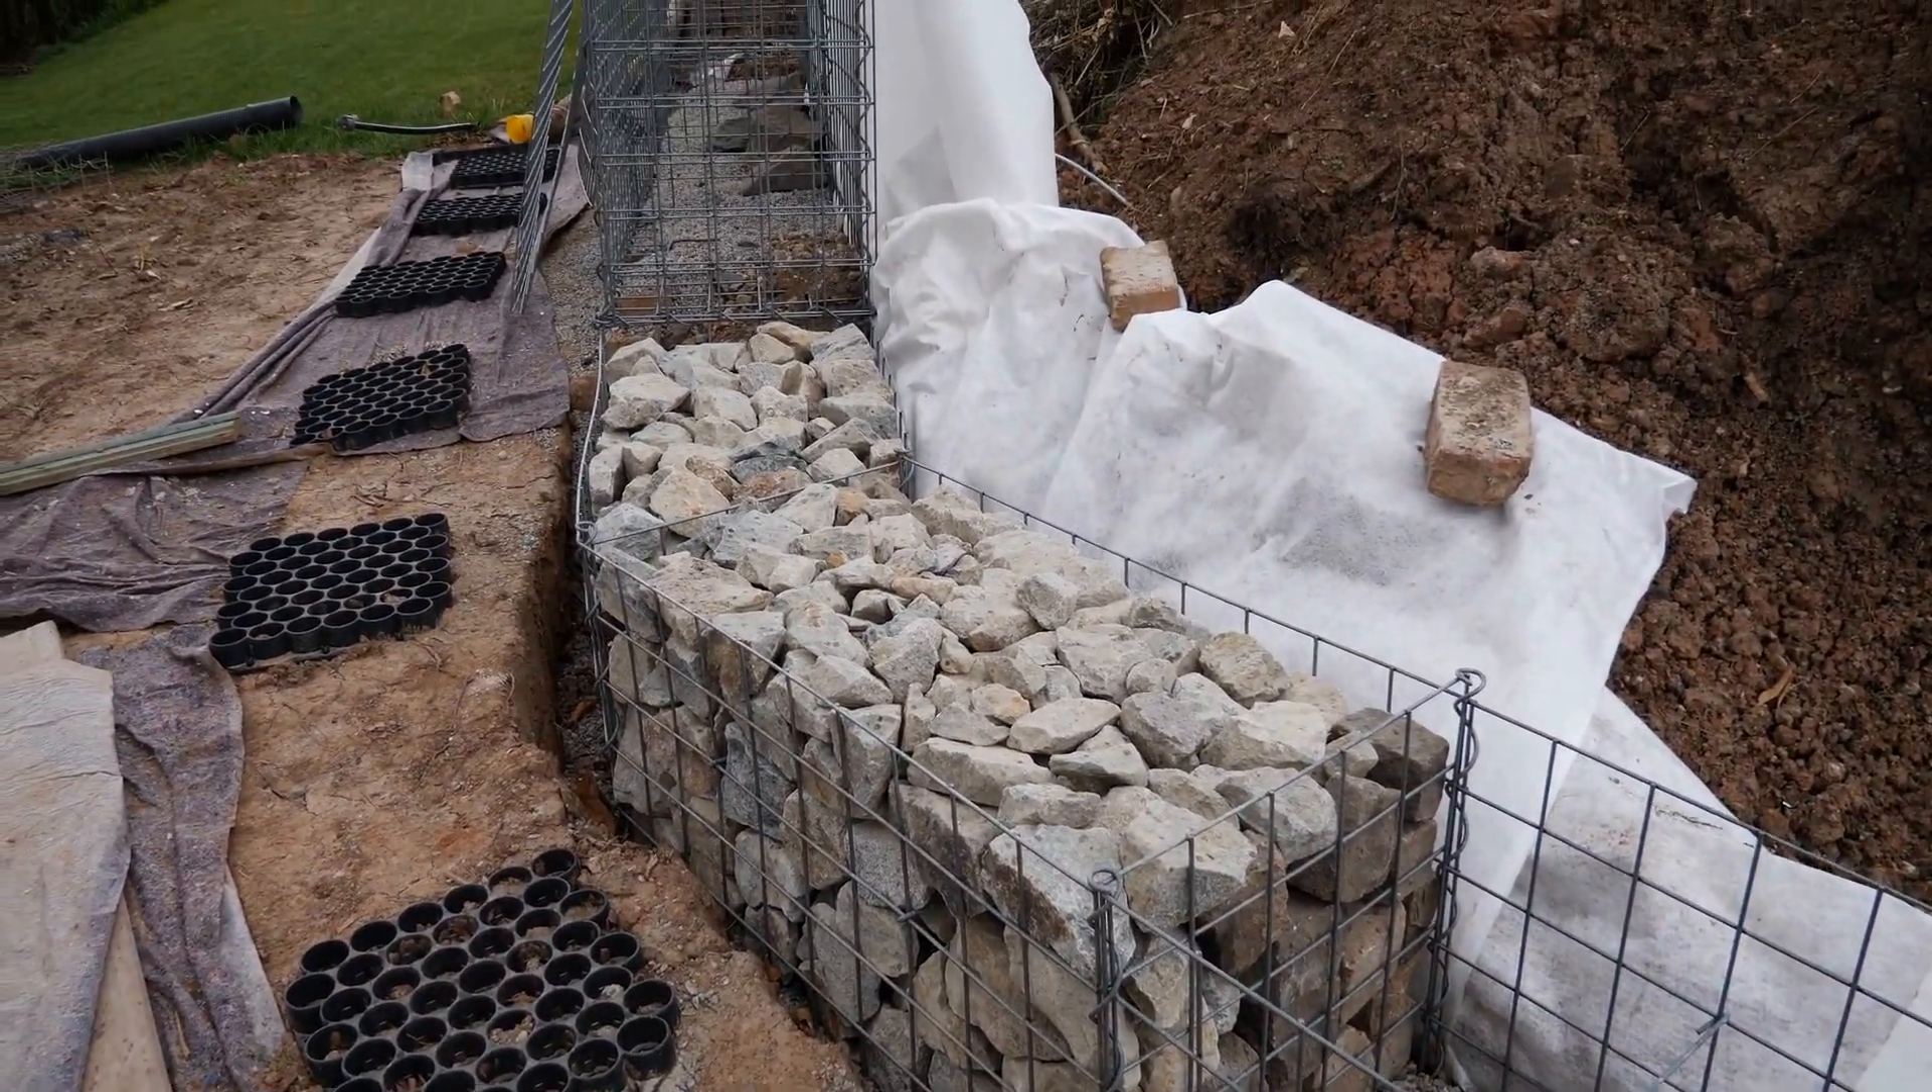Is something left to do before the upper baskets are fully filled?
Yes.